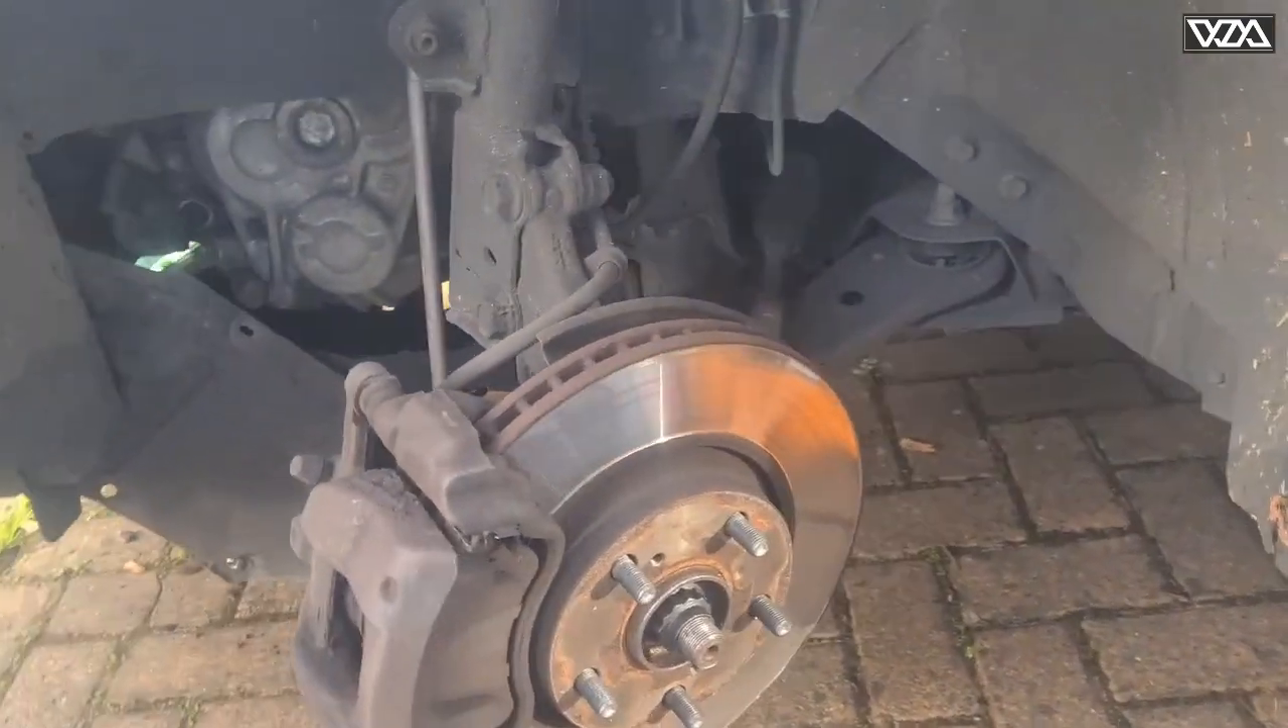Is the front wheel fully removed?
Yes.